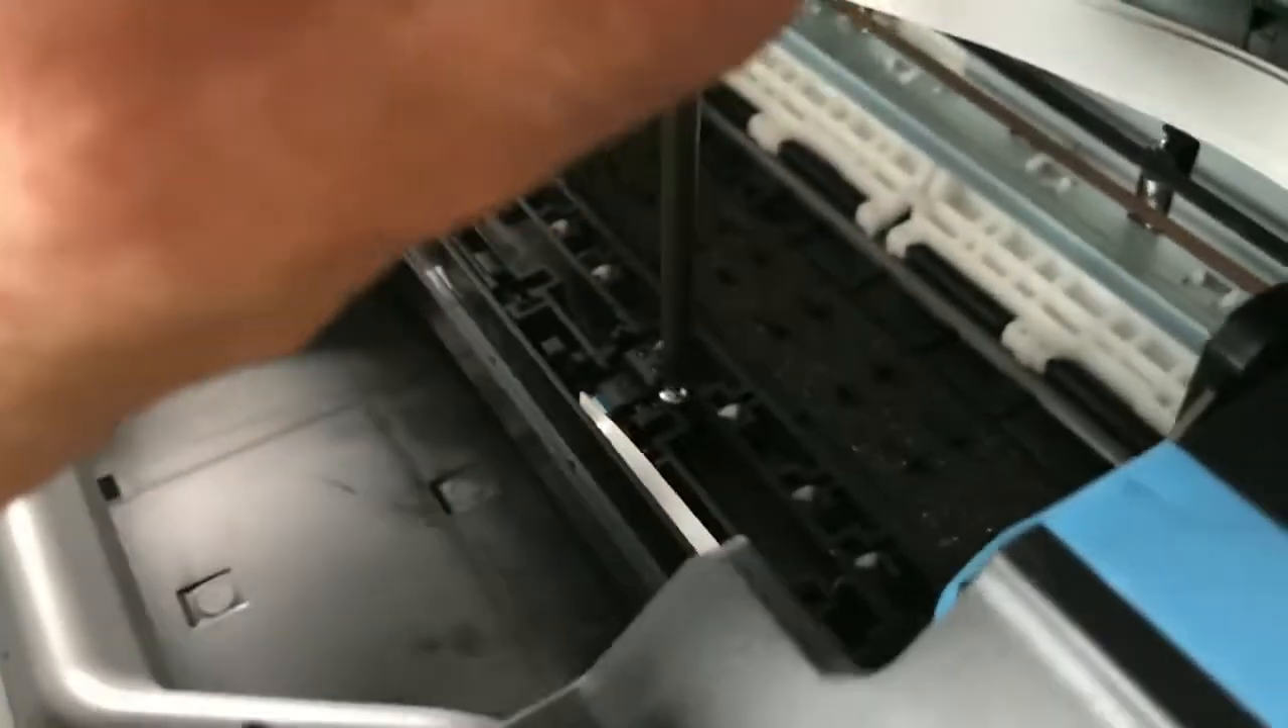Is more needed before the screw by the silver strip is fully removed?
Yes.